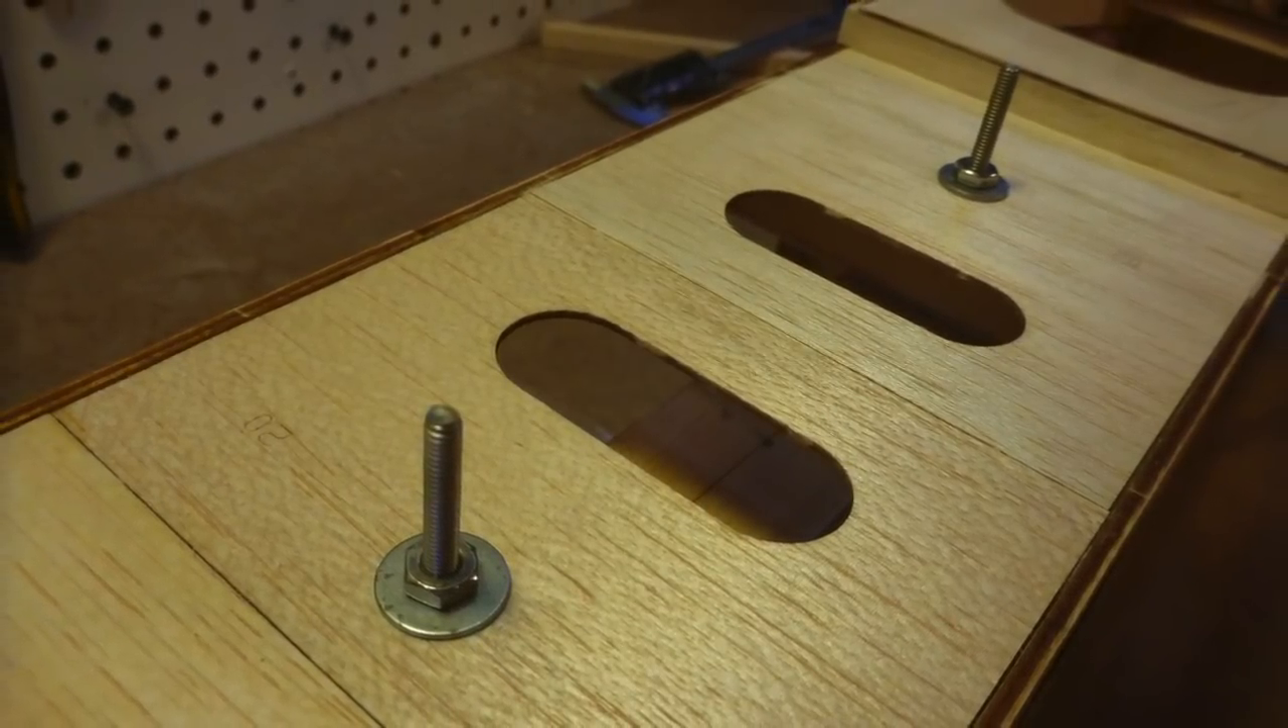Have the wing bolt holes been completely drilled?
Yes.